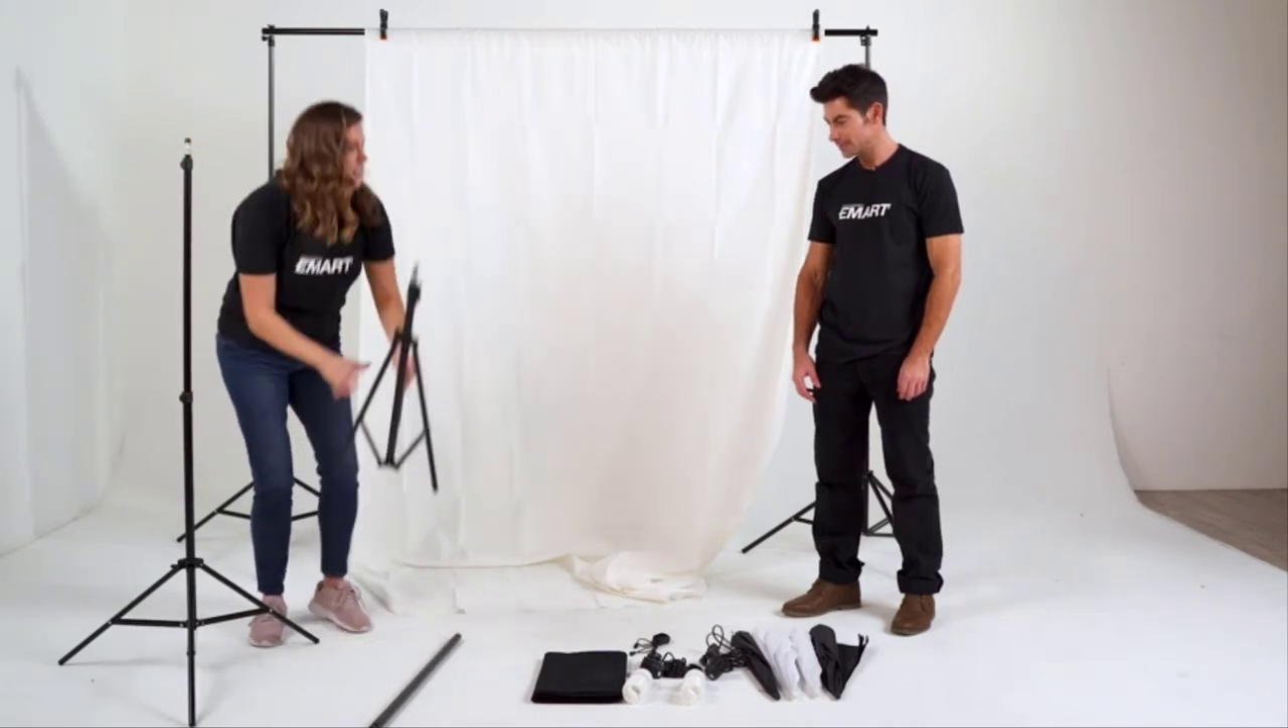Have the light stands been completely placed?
No.